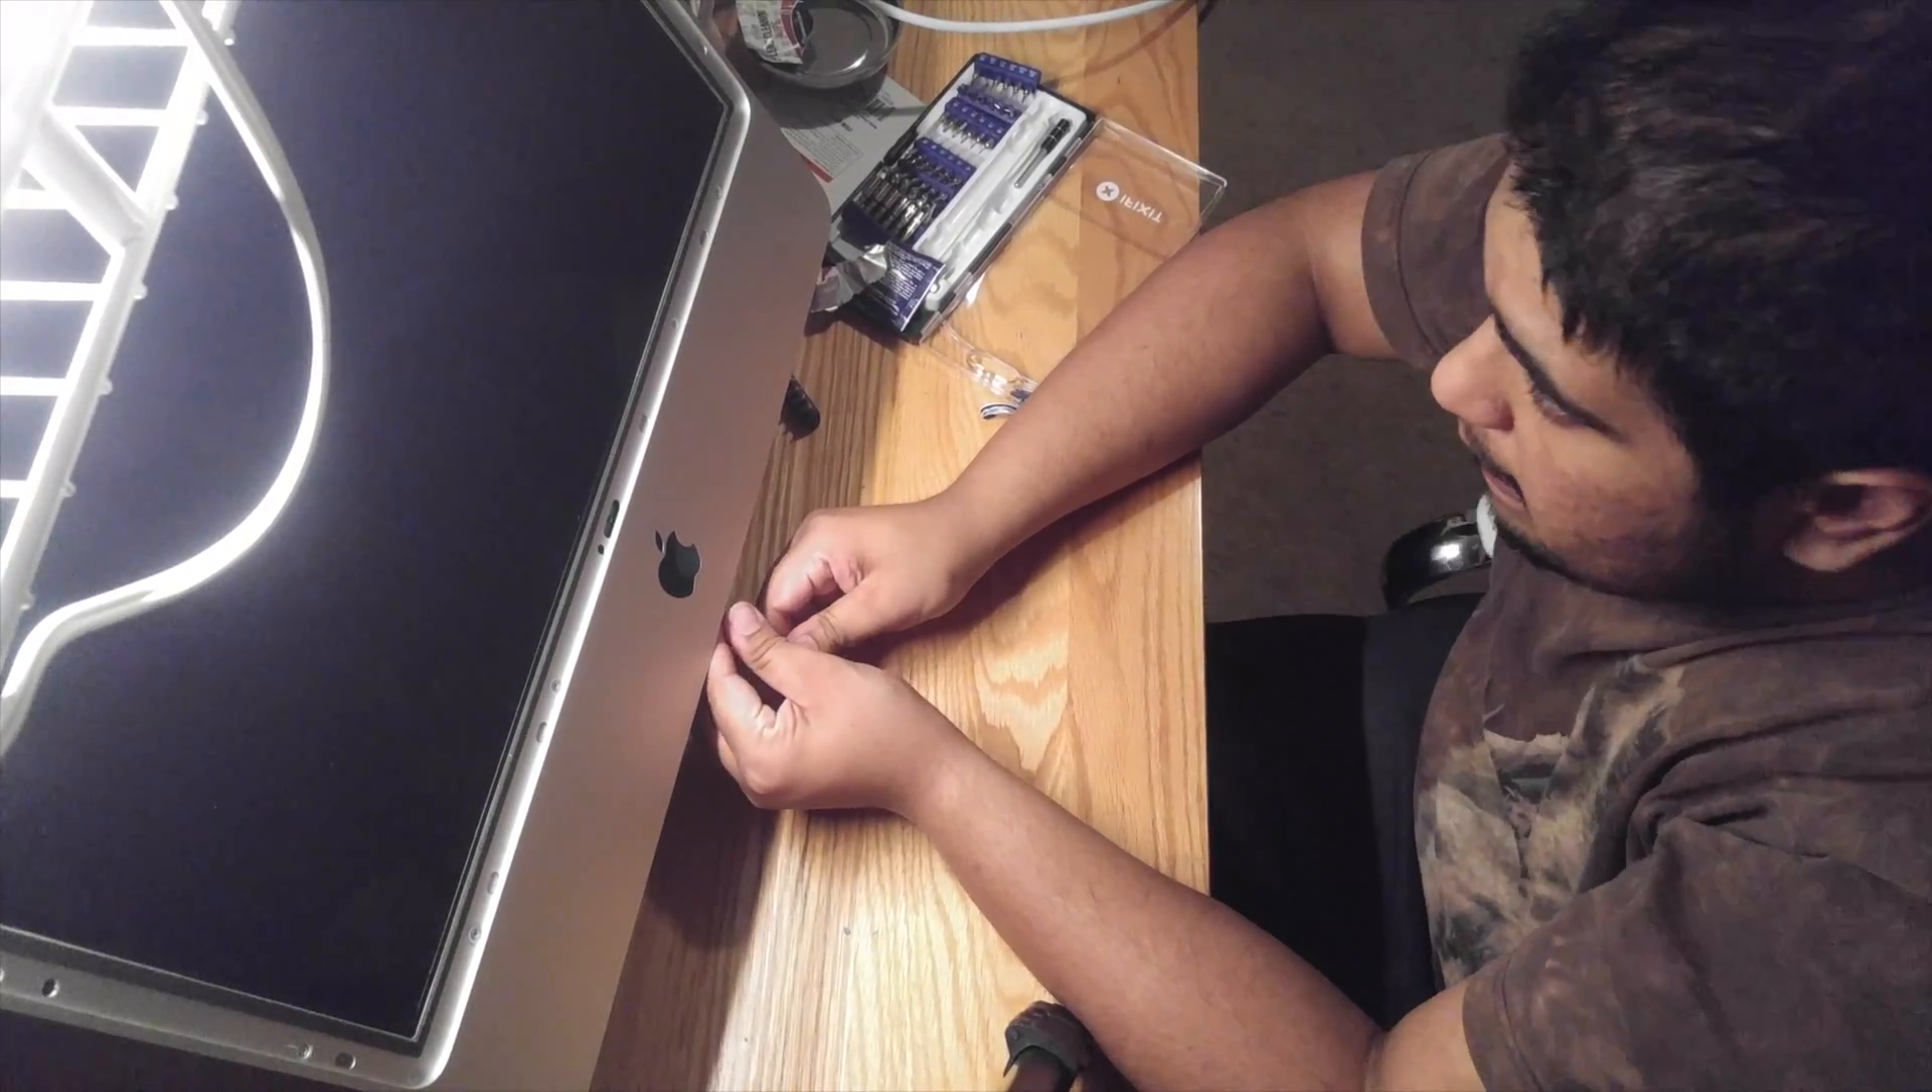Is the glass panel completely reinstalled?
No.